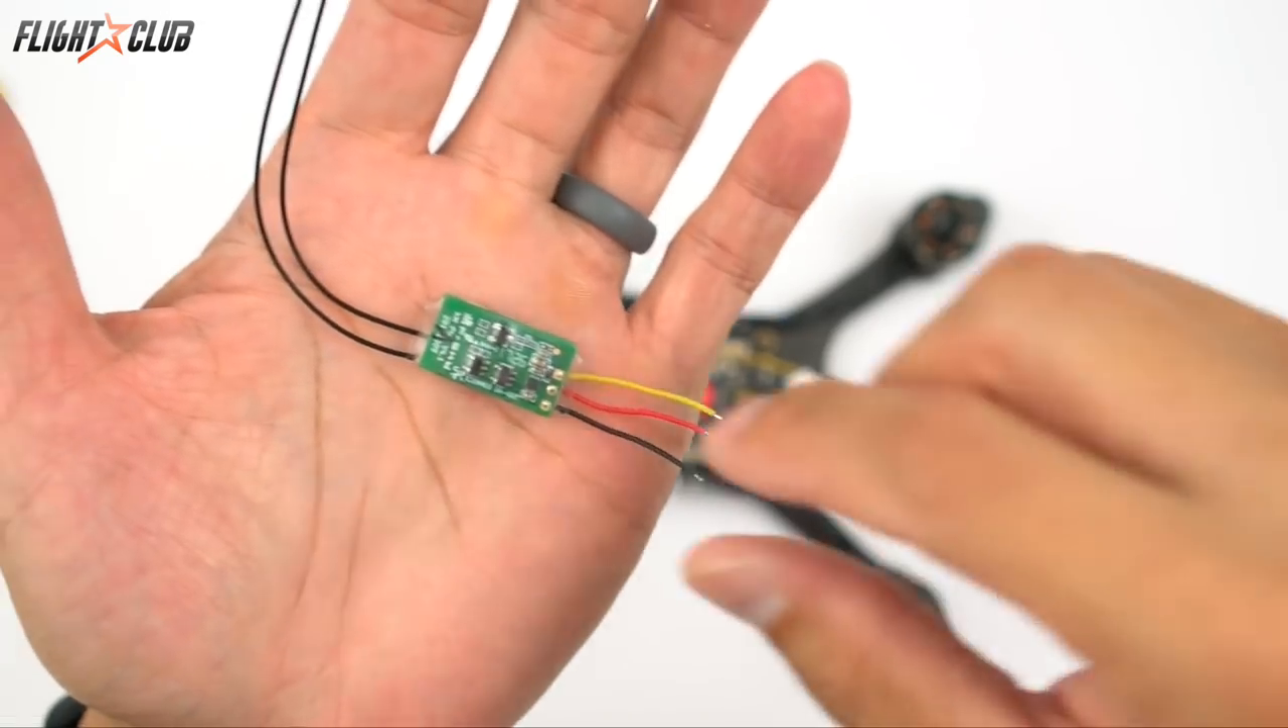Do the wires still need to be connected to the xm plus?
No.